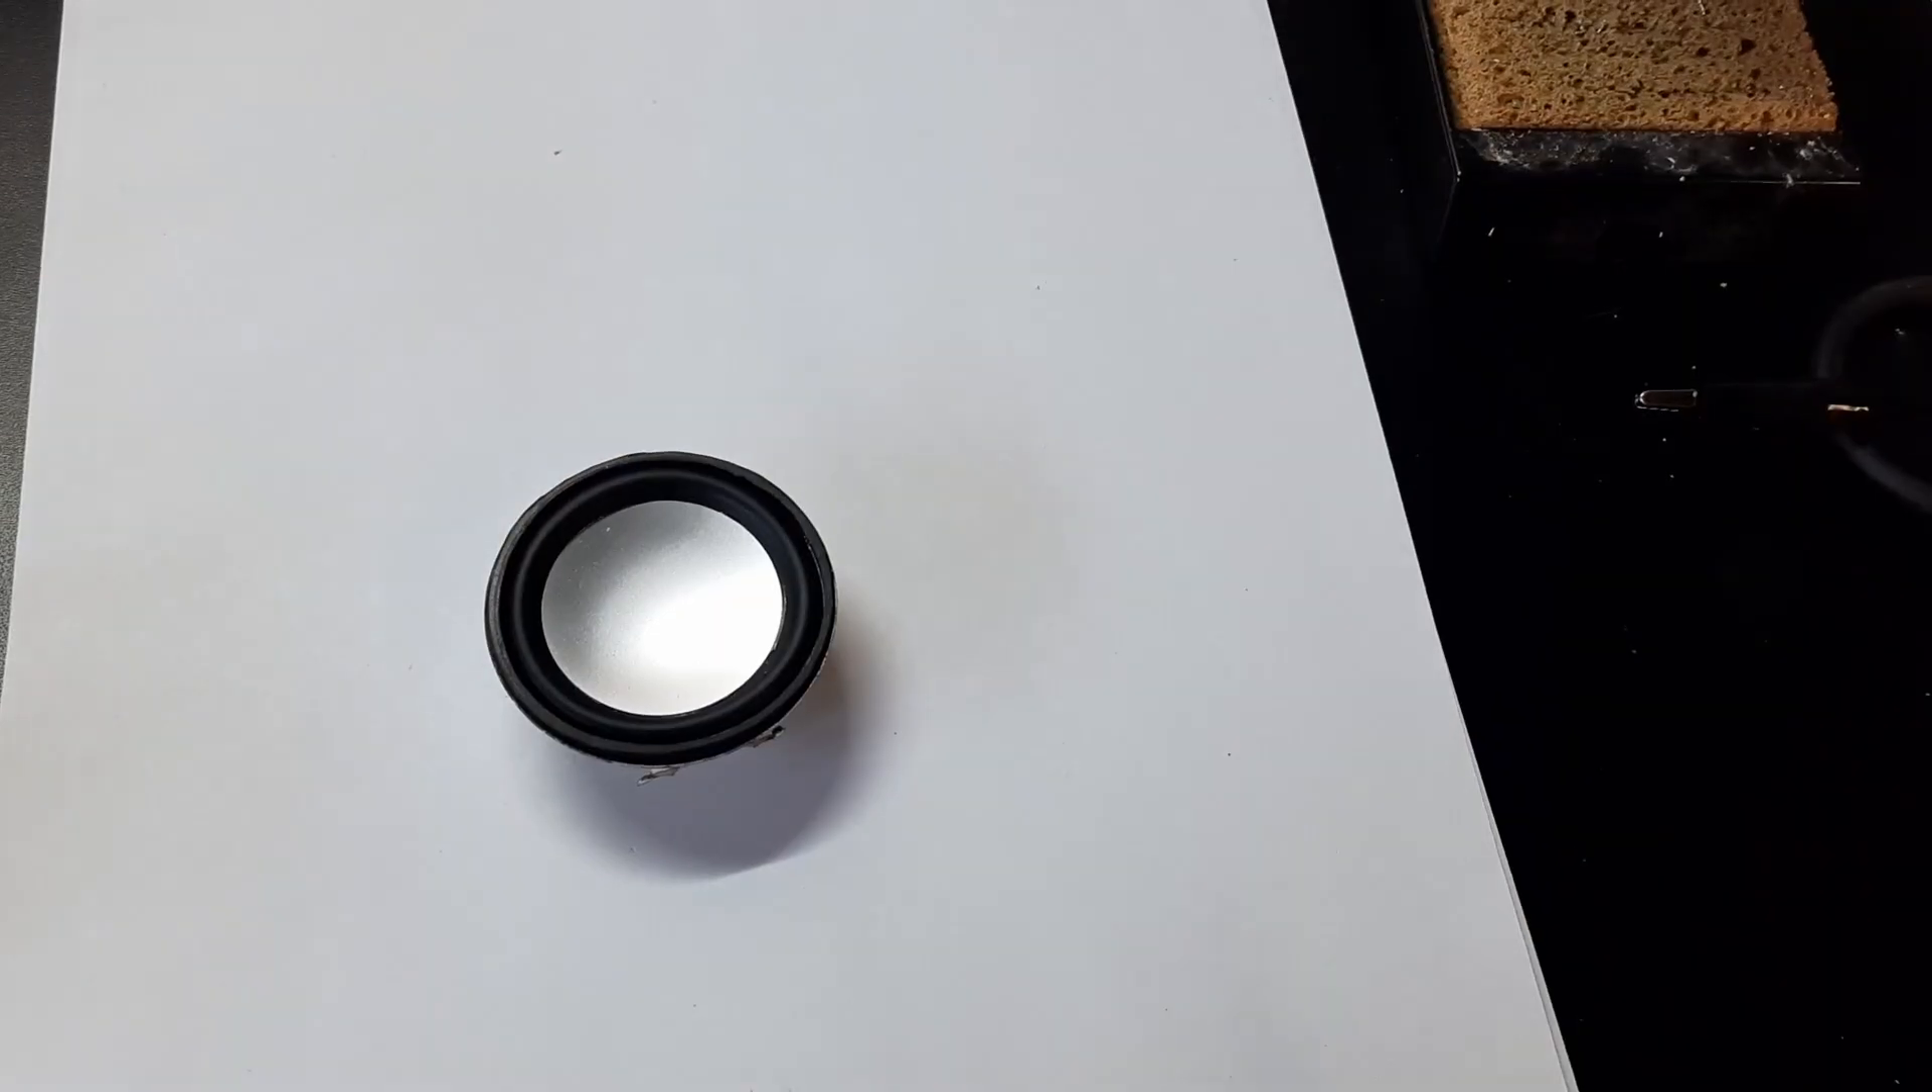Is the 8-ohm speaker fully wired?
No.